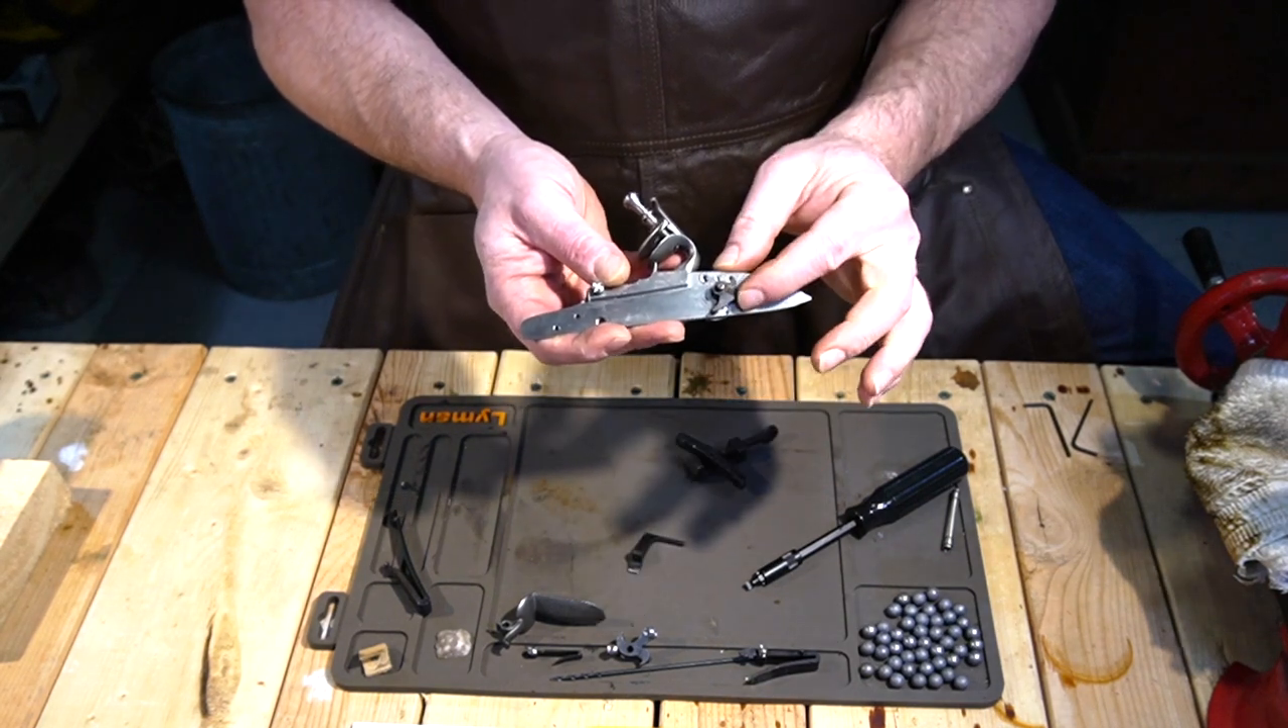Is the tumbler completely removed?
No.